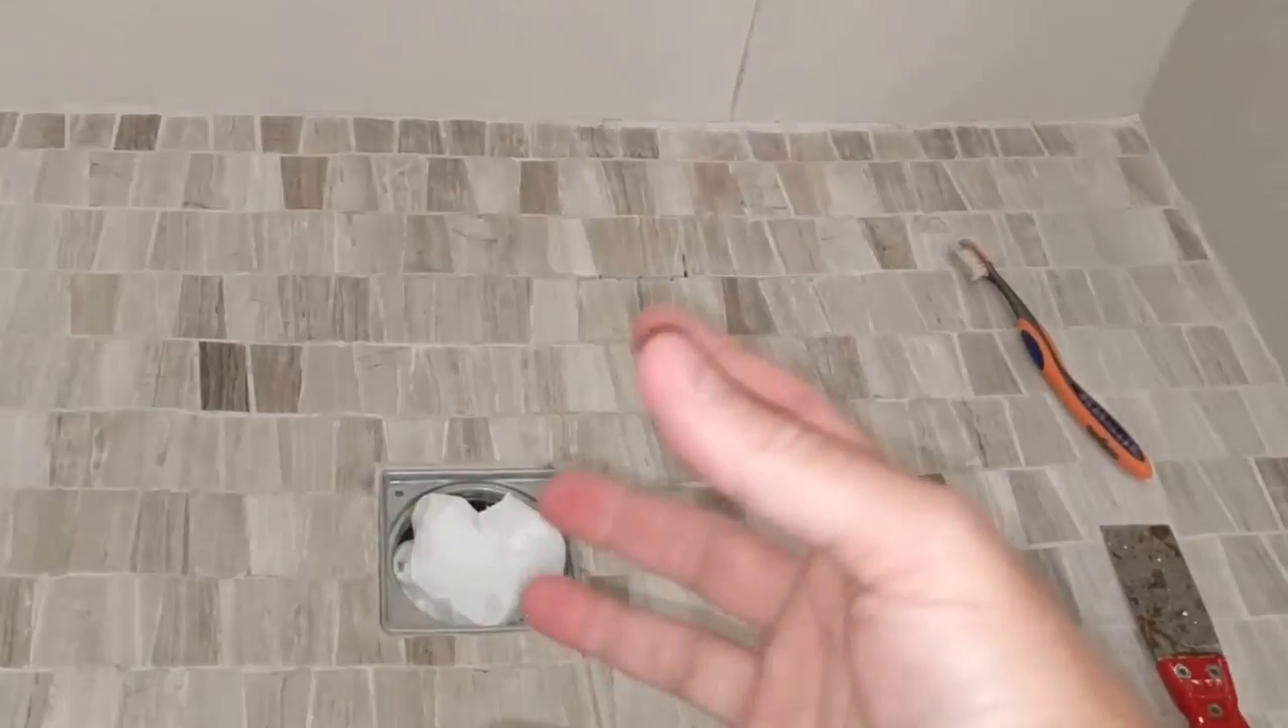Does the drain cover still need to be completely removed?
No.